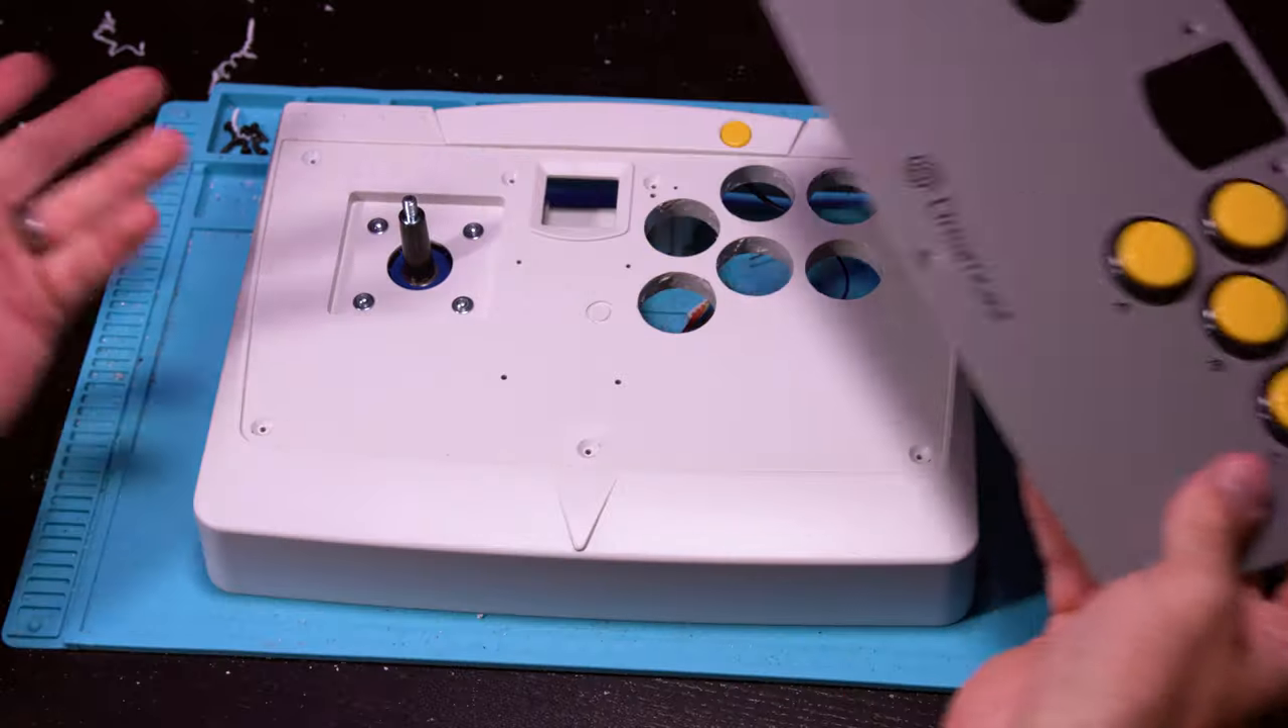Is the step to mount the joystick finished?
Yes.